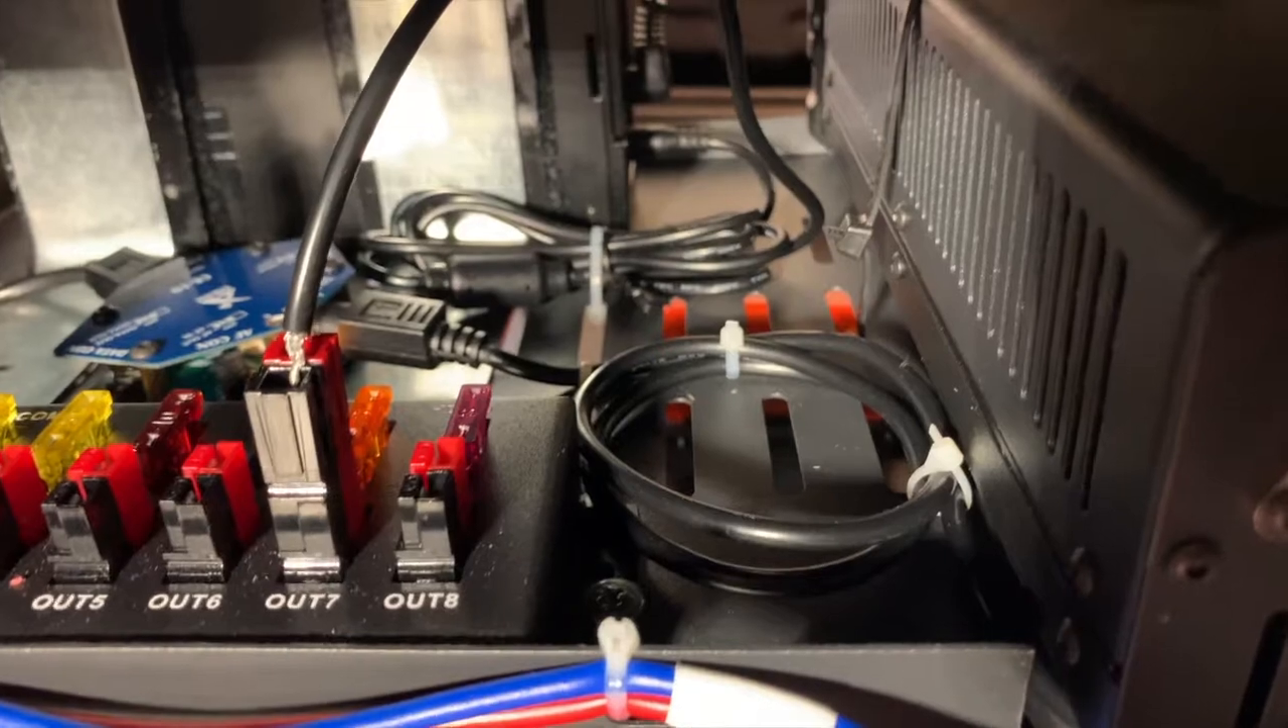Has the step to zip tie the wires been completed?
Yes.